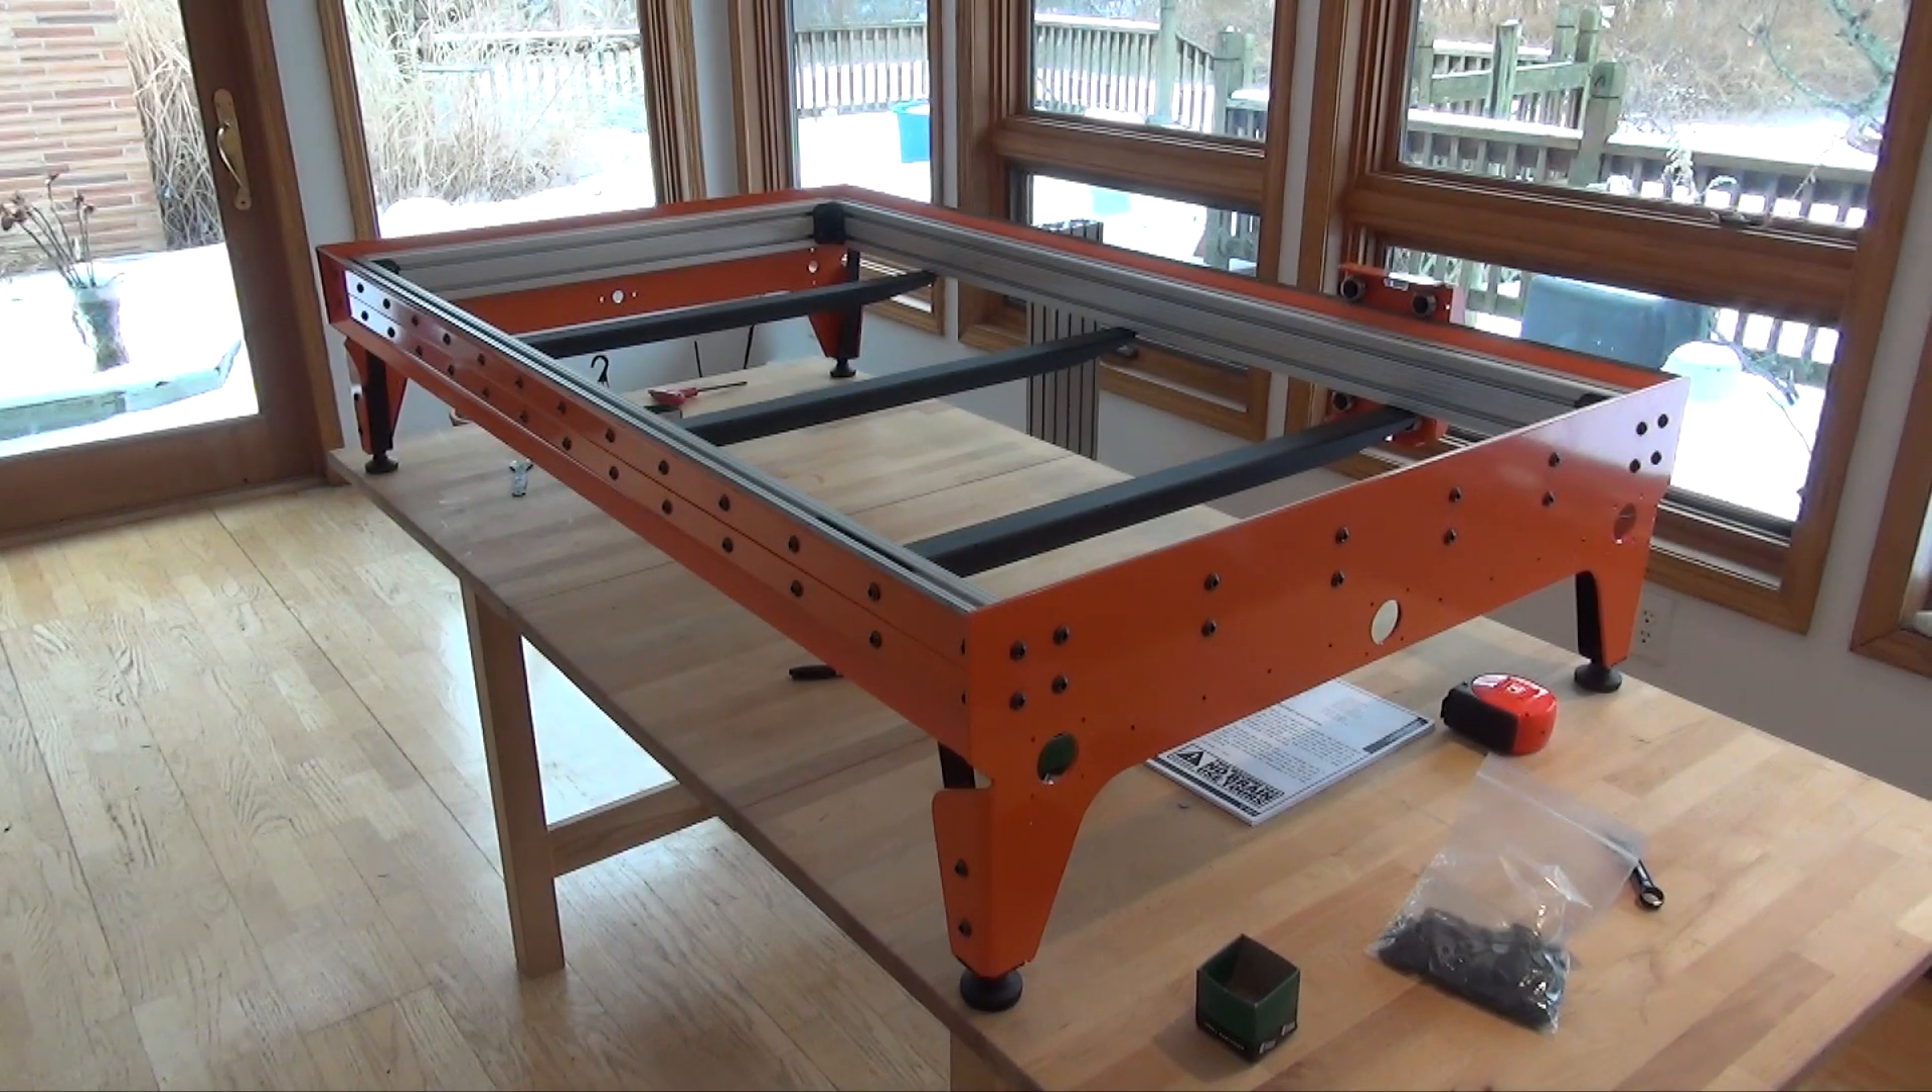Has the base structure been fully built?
Yes.